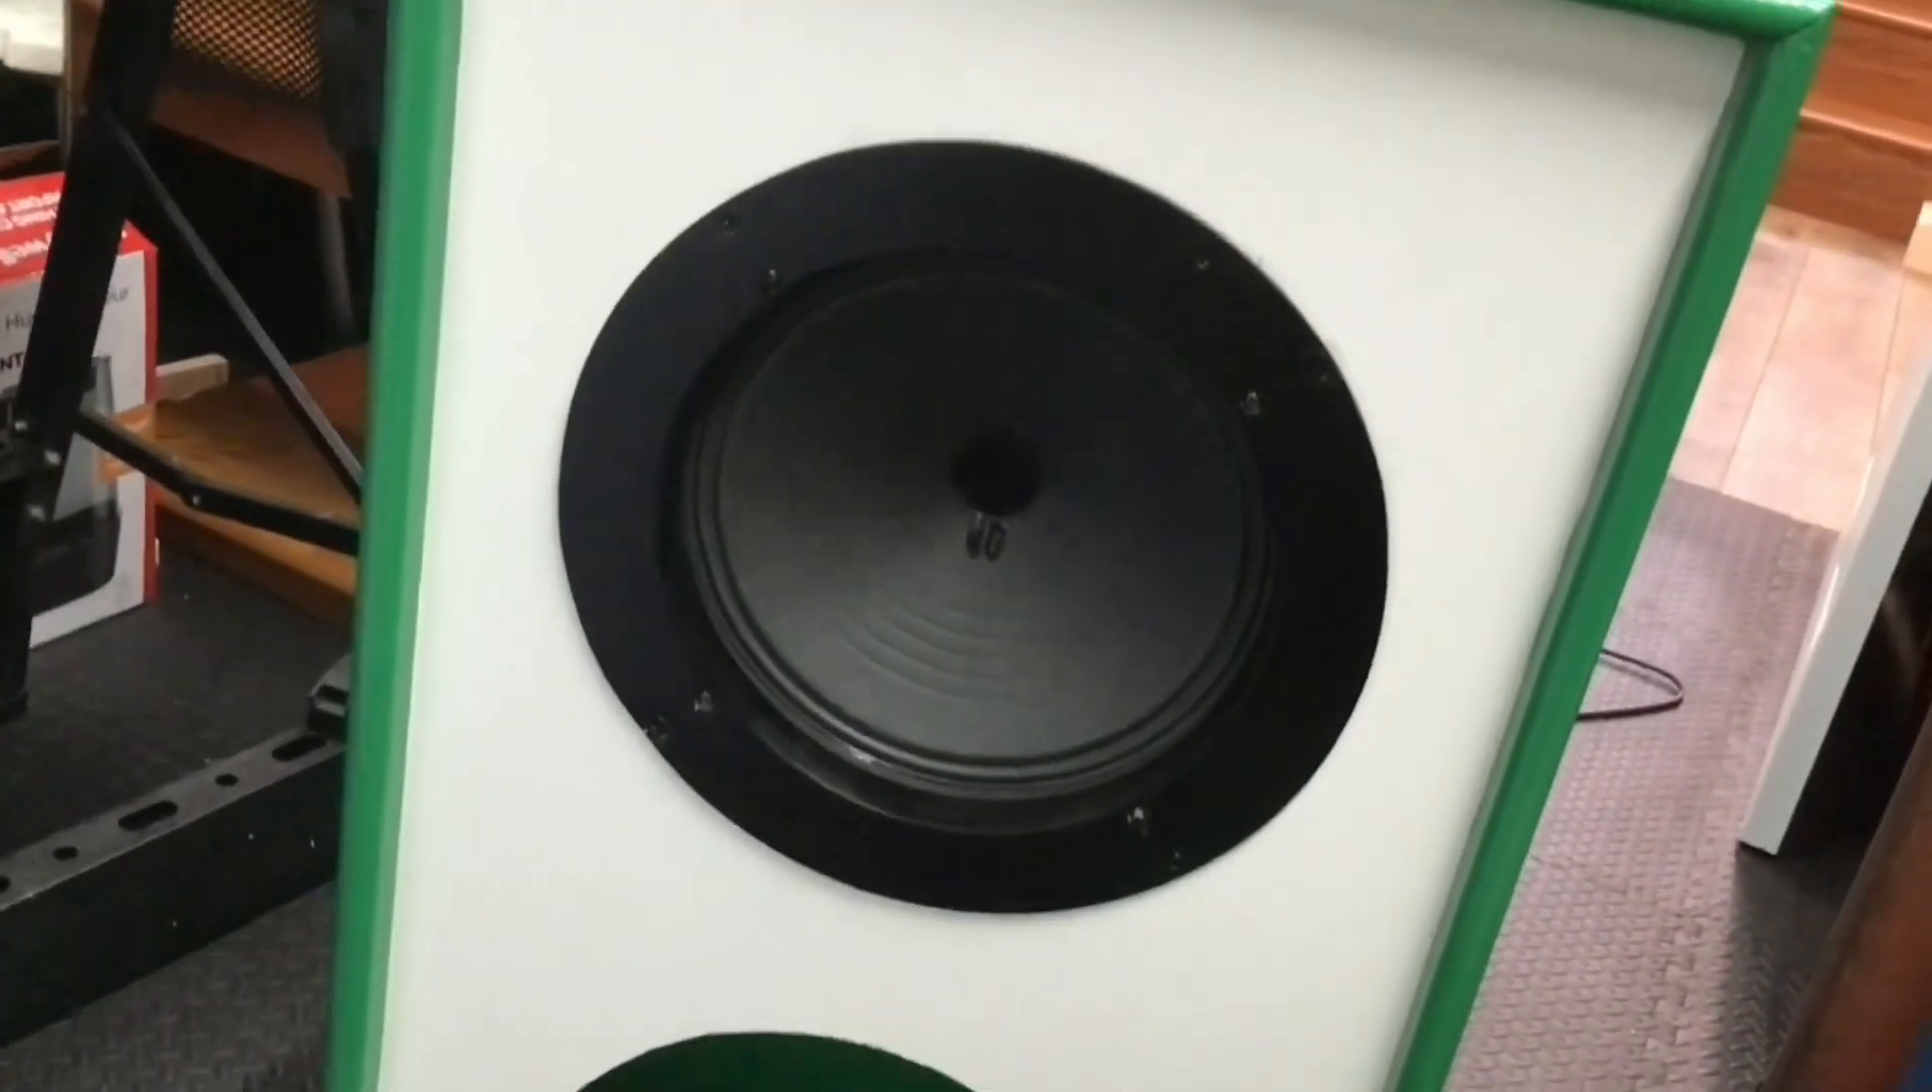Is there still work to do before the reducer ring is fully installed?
No.